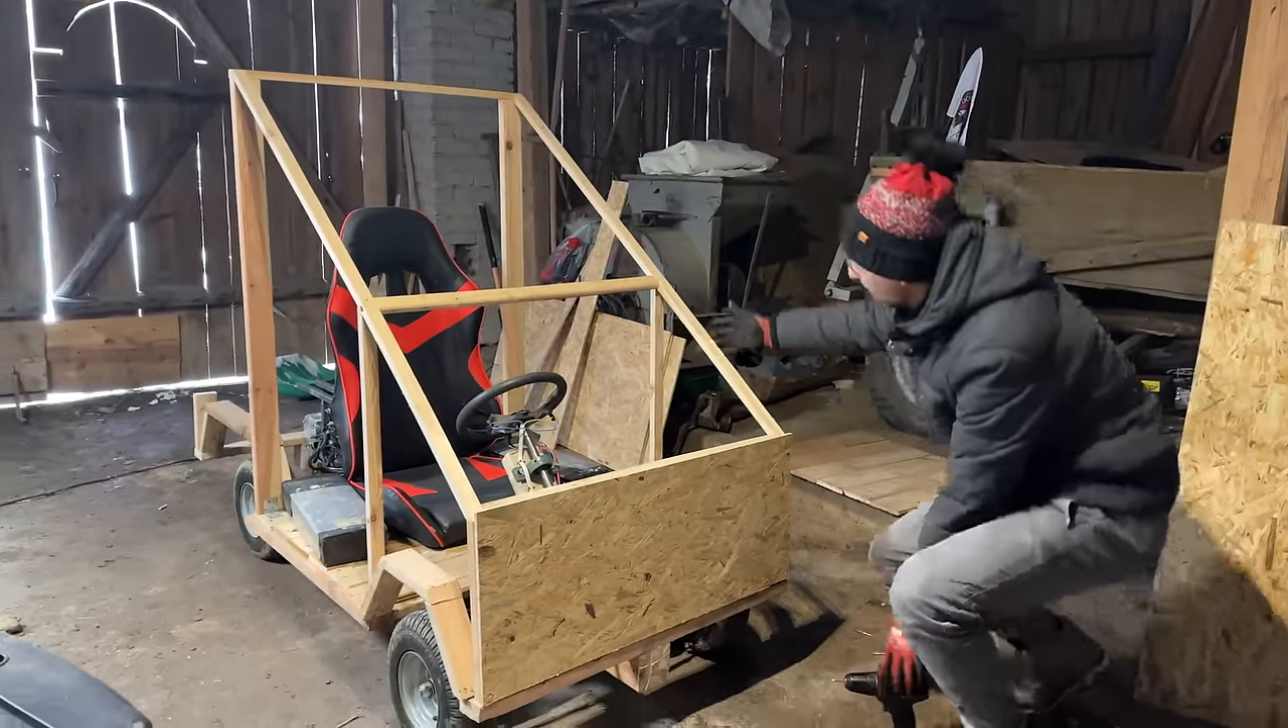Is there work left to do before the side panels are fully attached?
Yes.